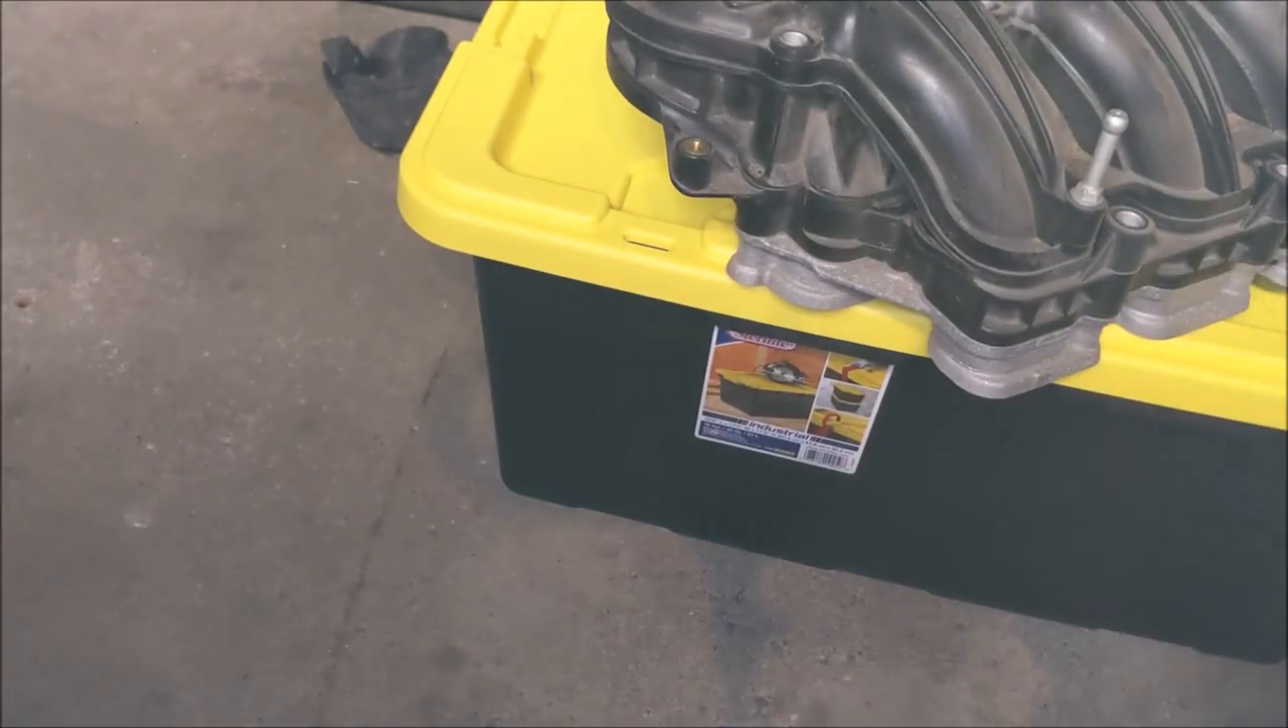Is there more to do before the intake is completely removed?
No.